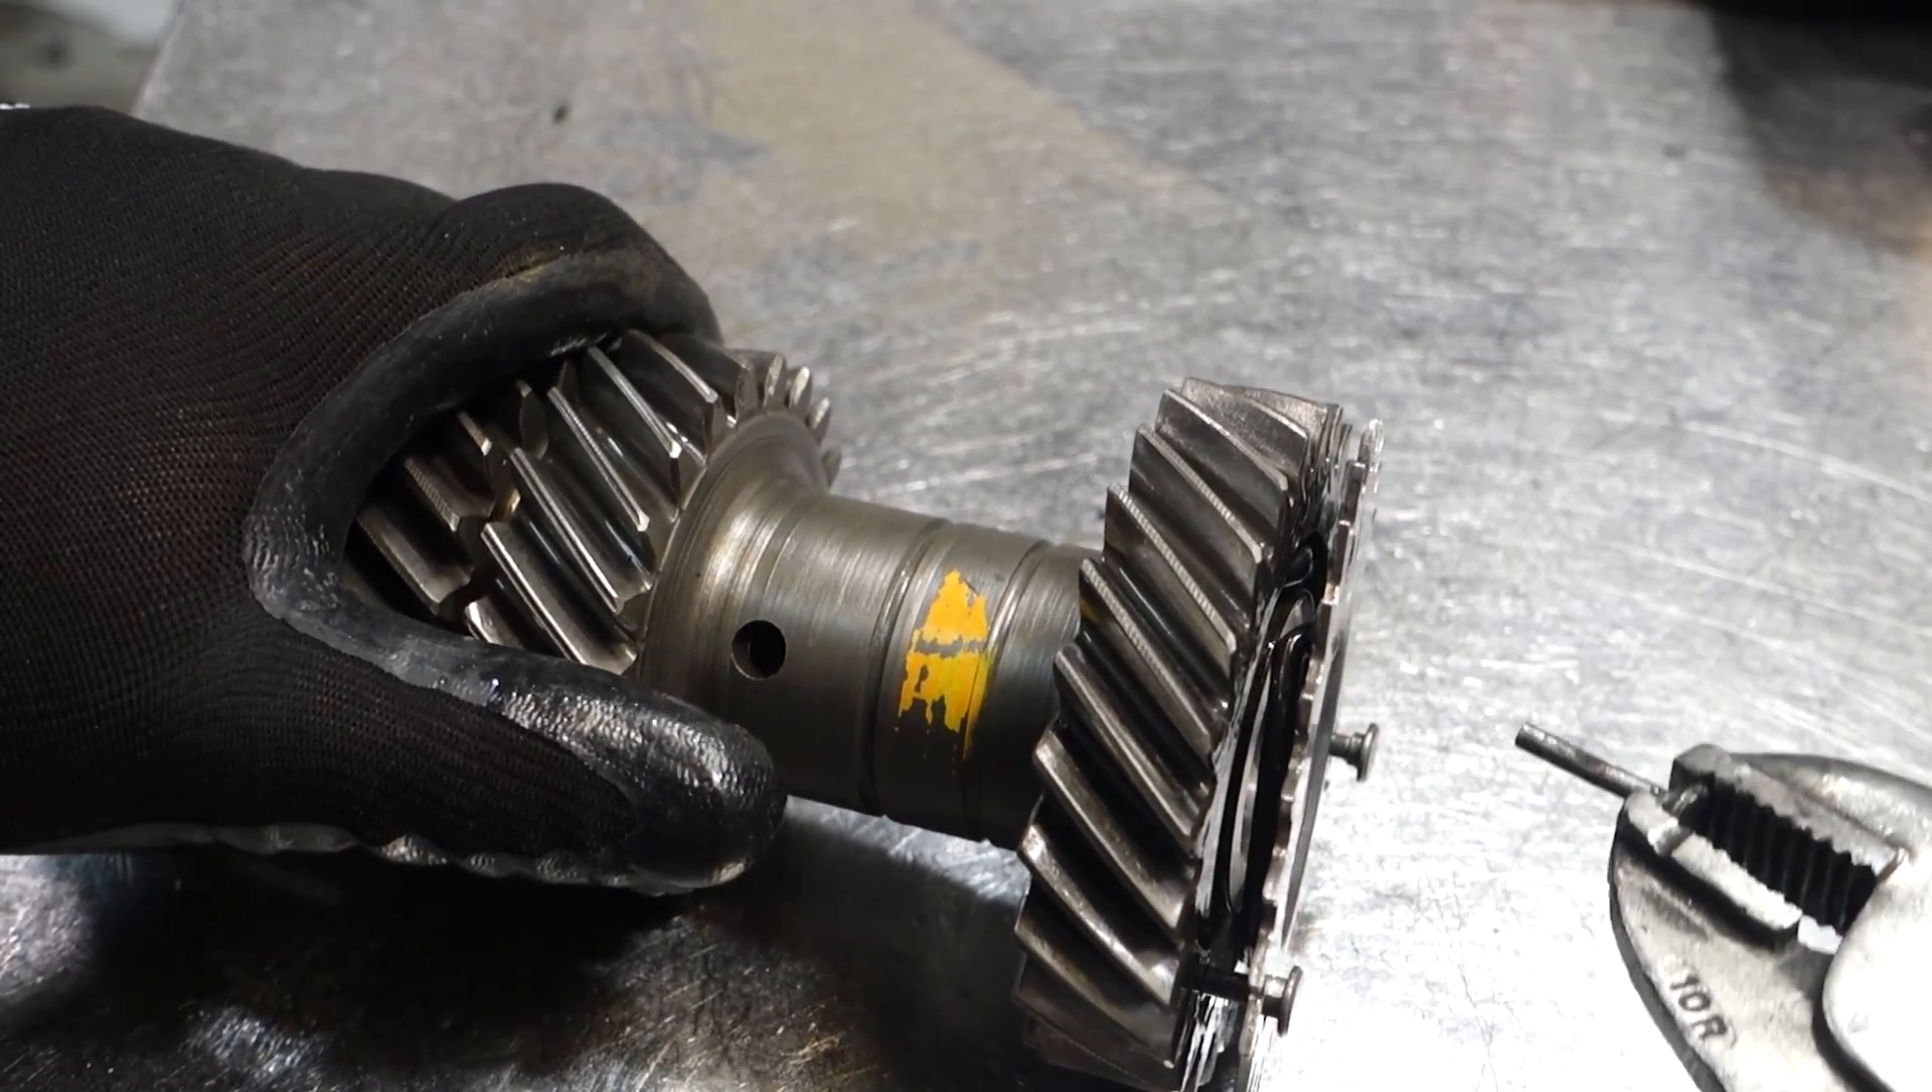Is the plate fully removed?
No.